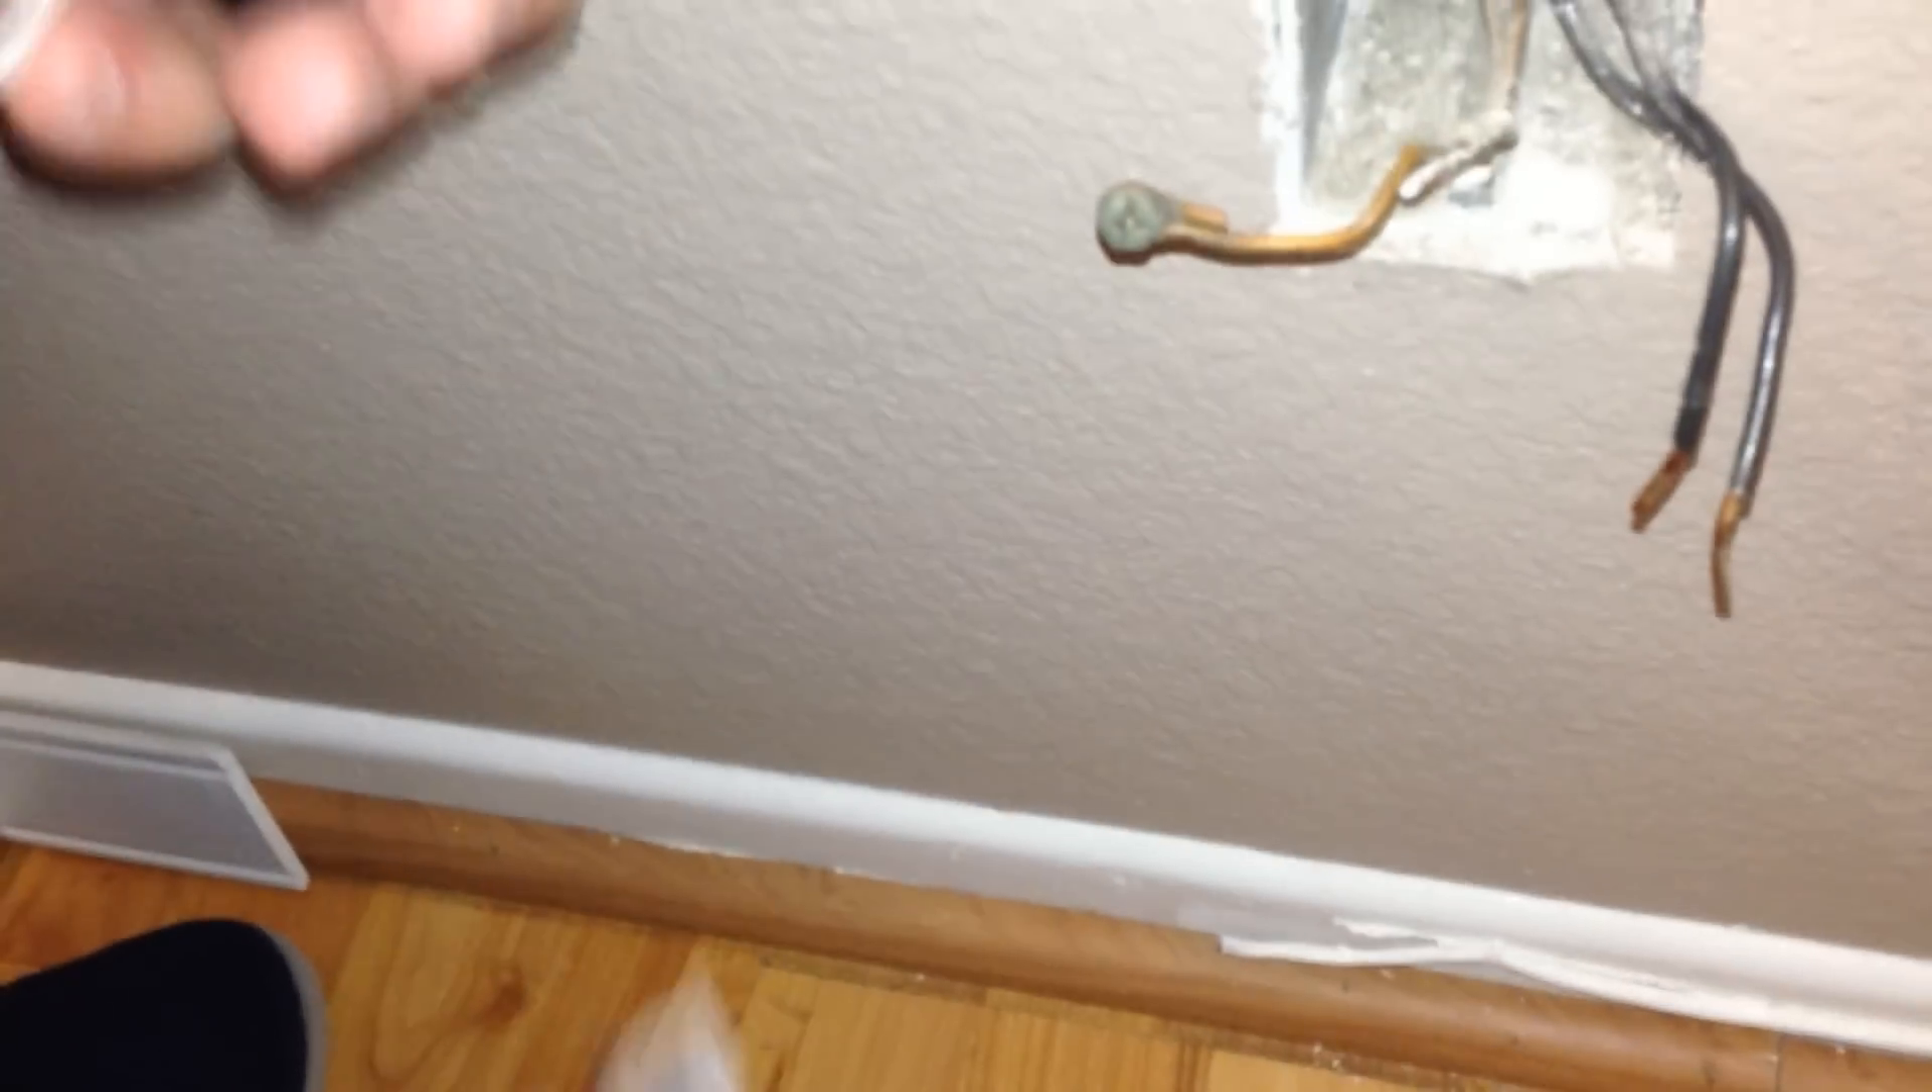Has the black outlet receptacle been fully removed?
Yes.